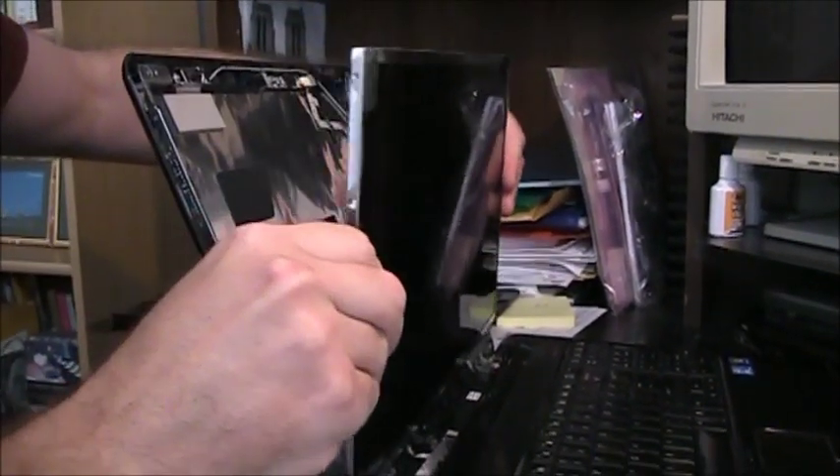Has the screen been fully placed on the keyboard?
No.